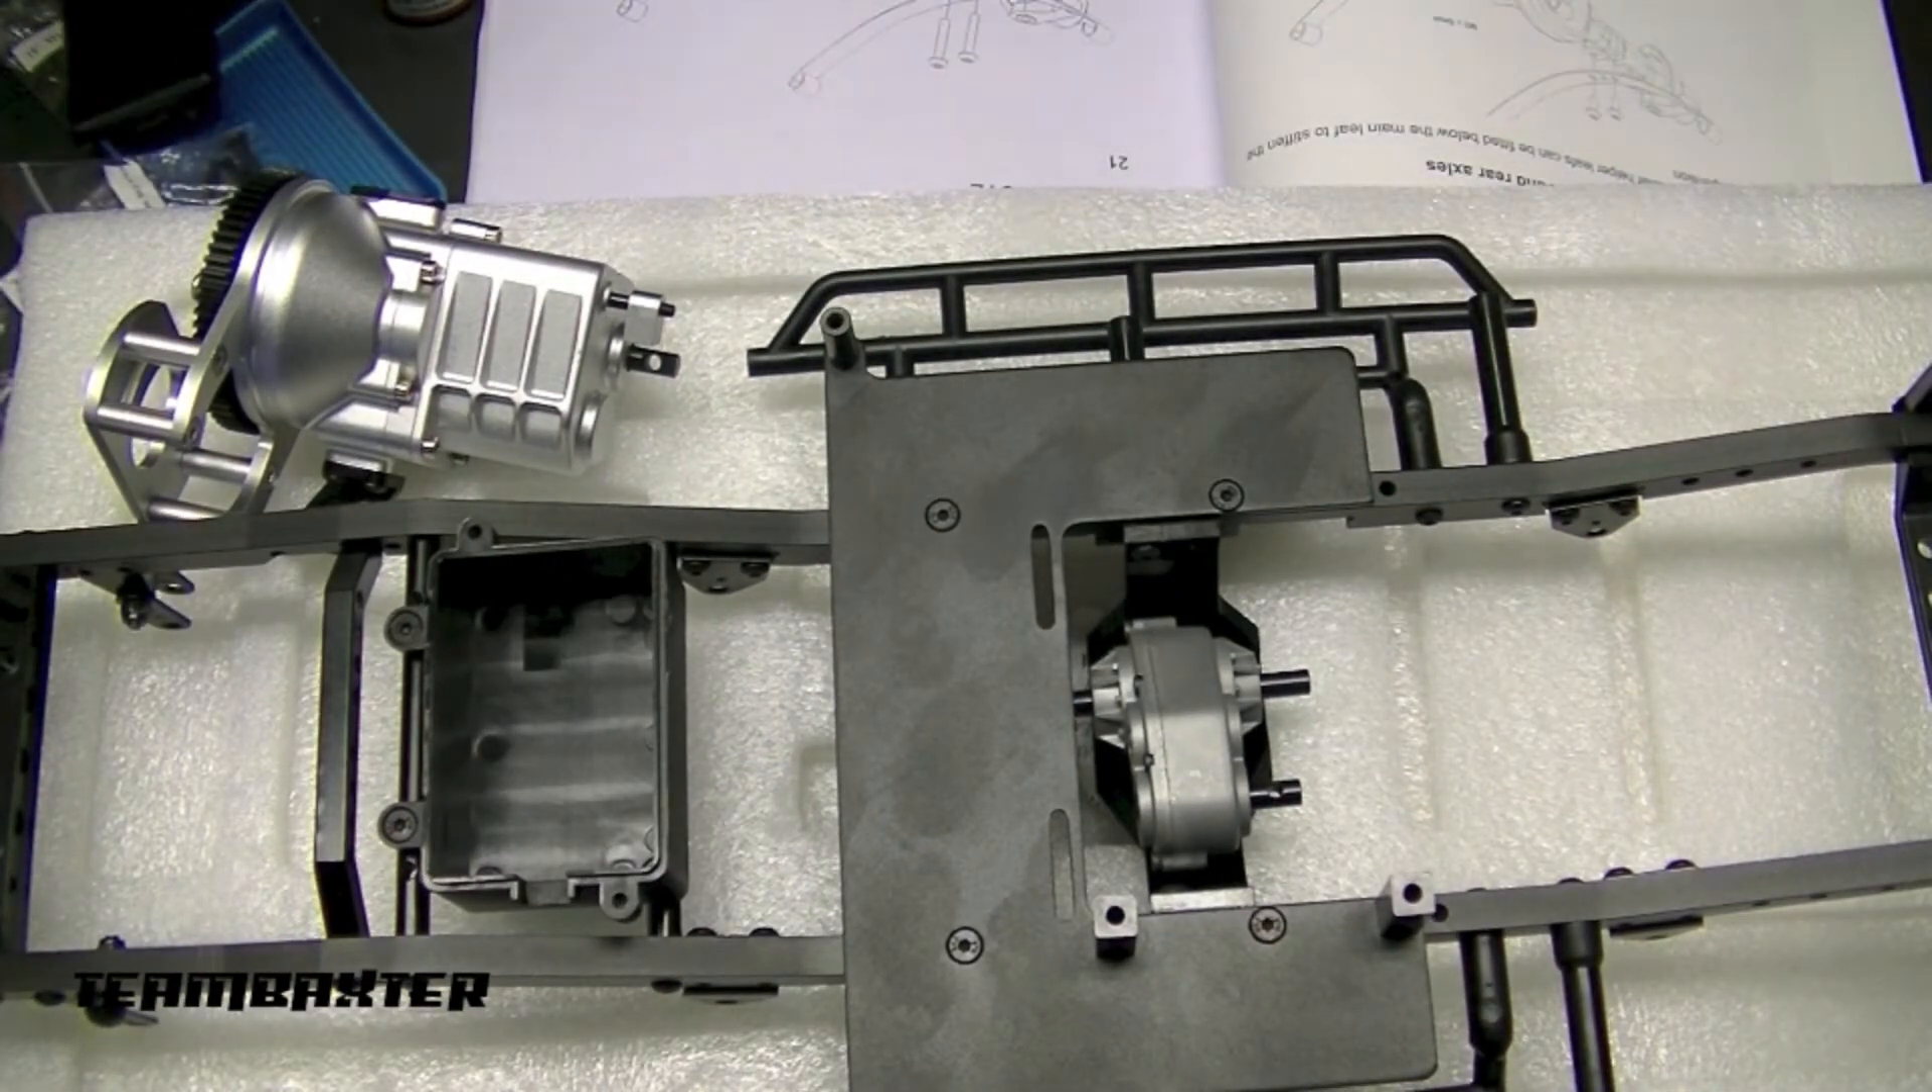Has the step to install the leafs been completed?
No.